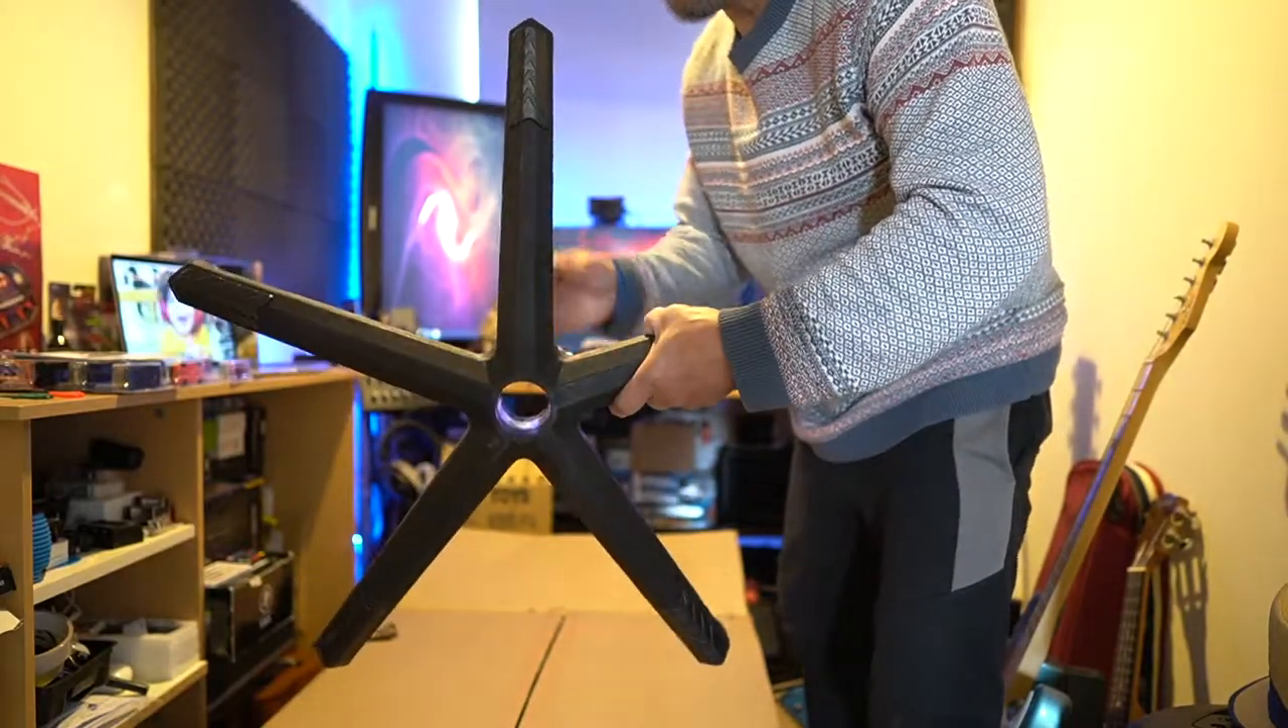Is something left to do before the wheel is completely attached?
Yes.